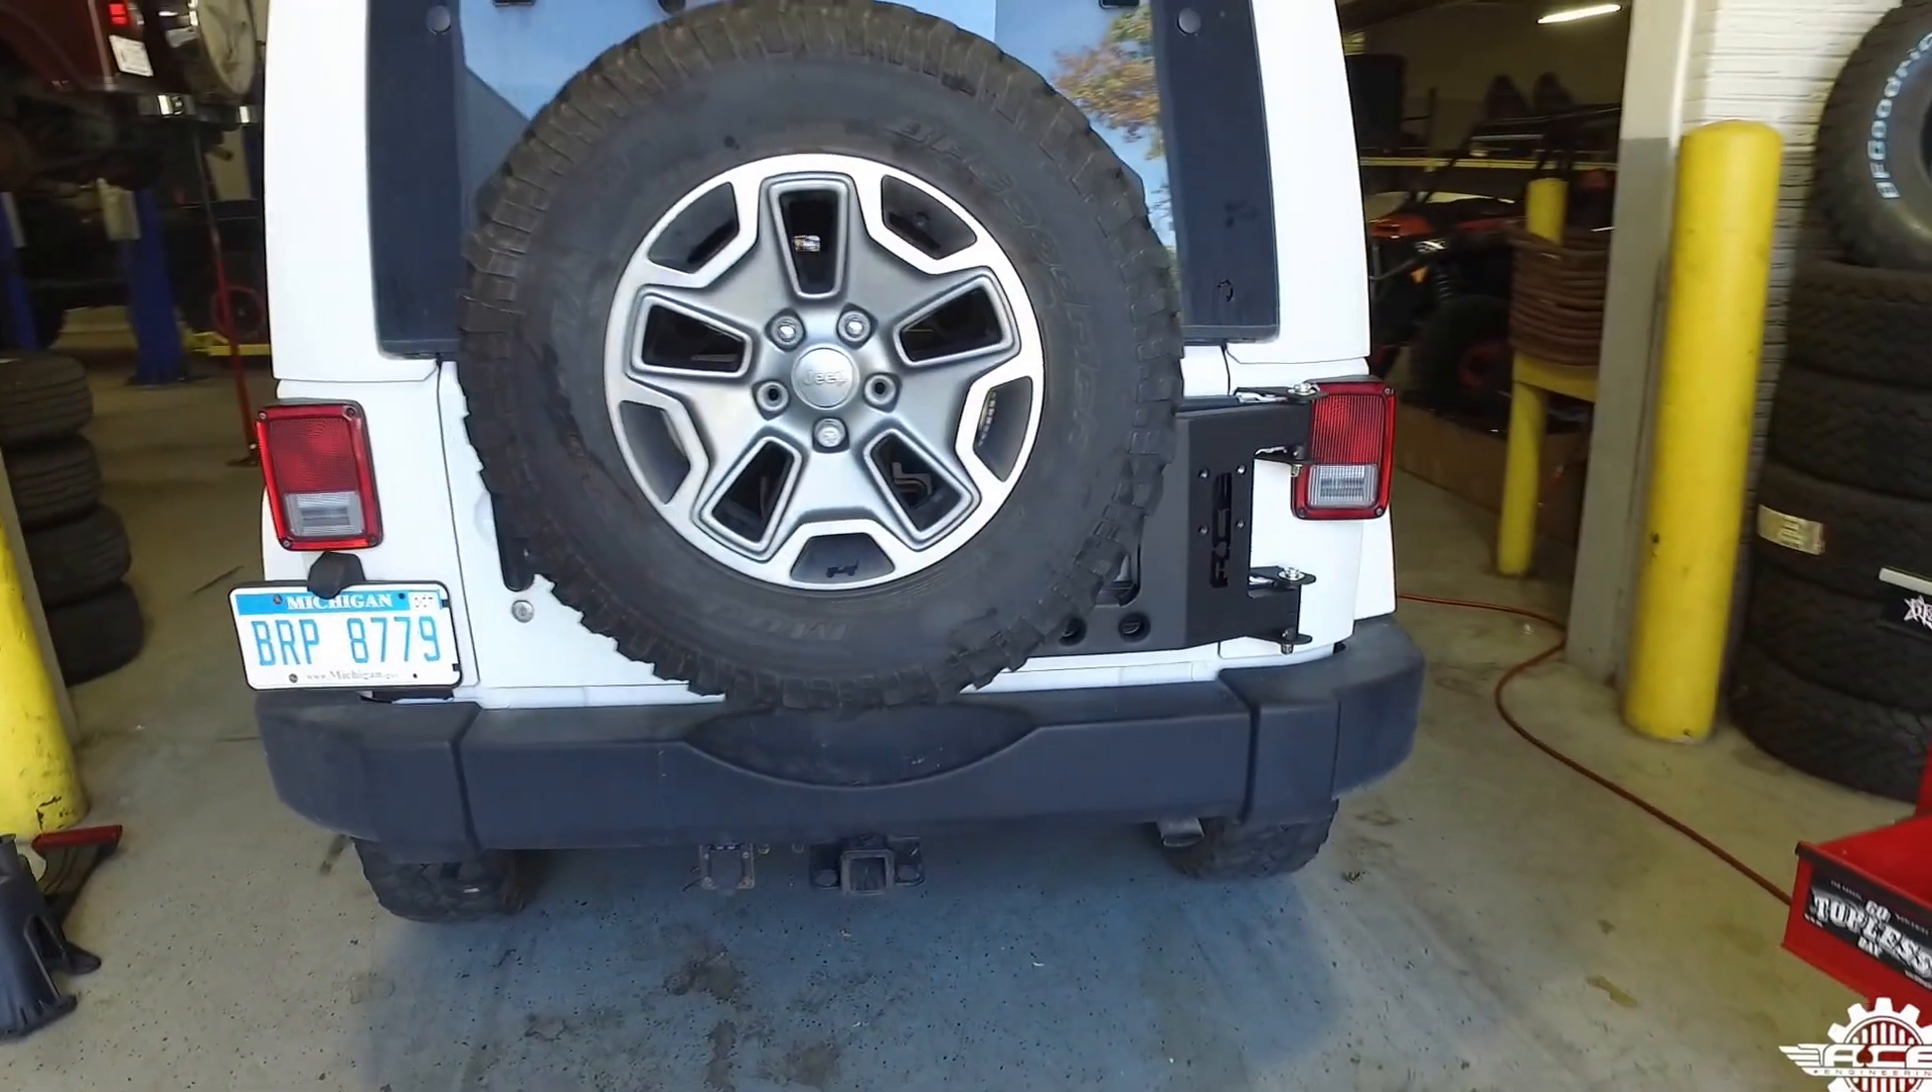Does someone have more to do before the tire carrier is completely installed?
No.